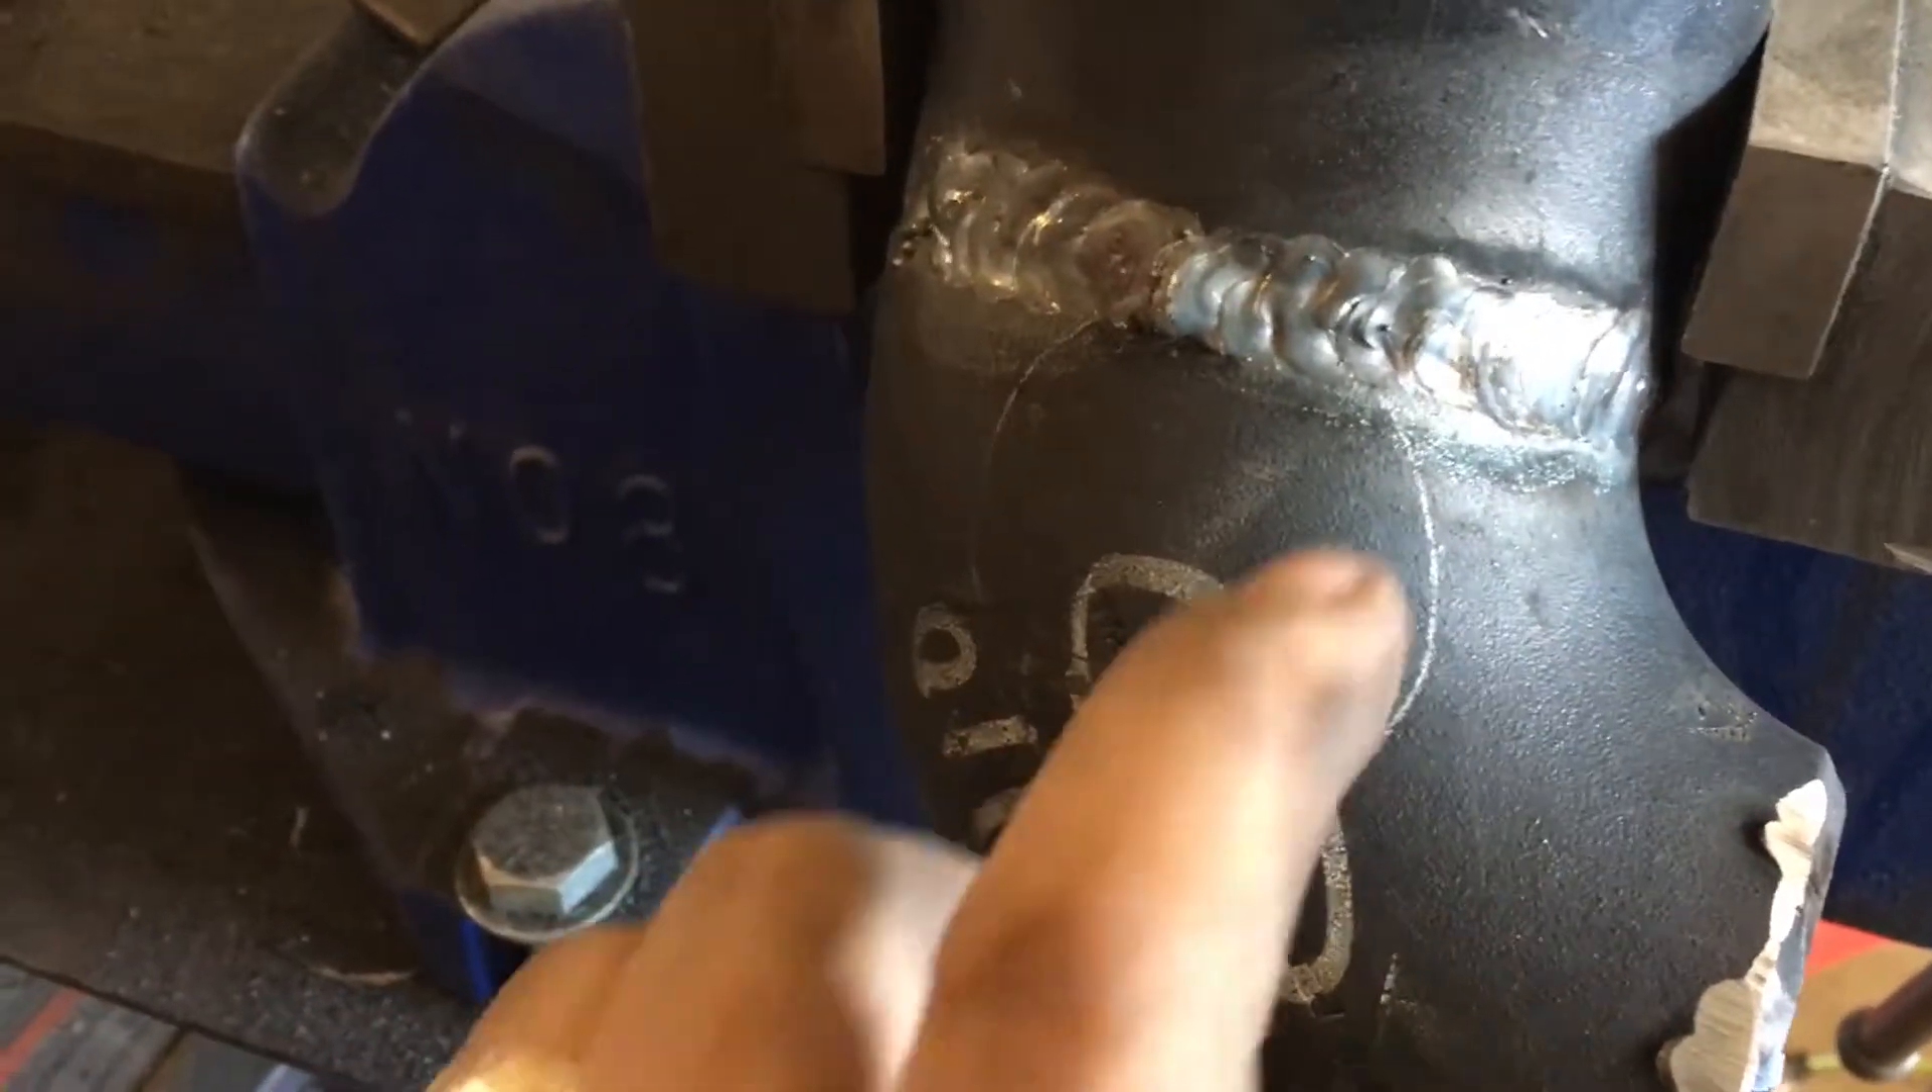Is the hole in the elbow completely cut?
No.